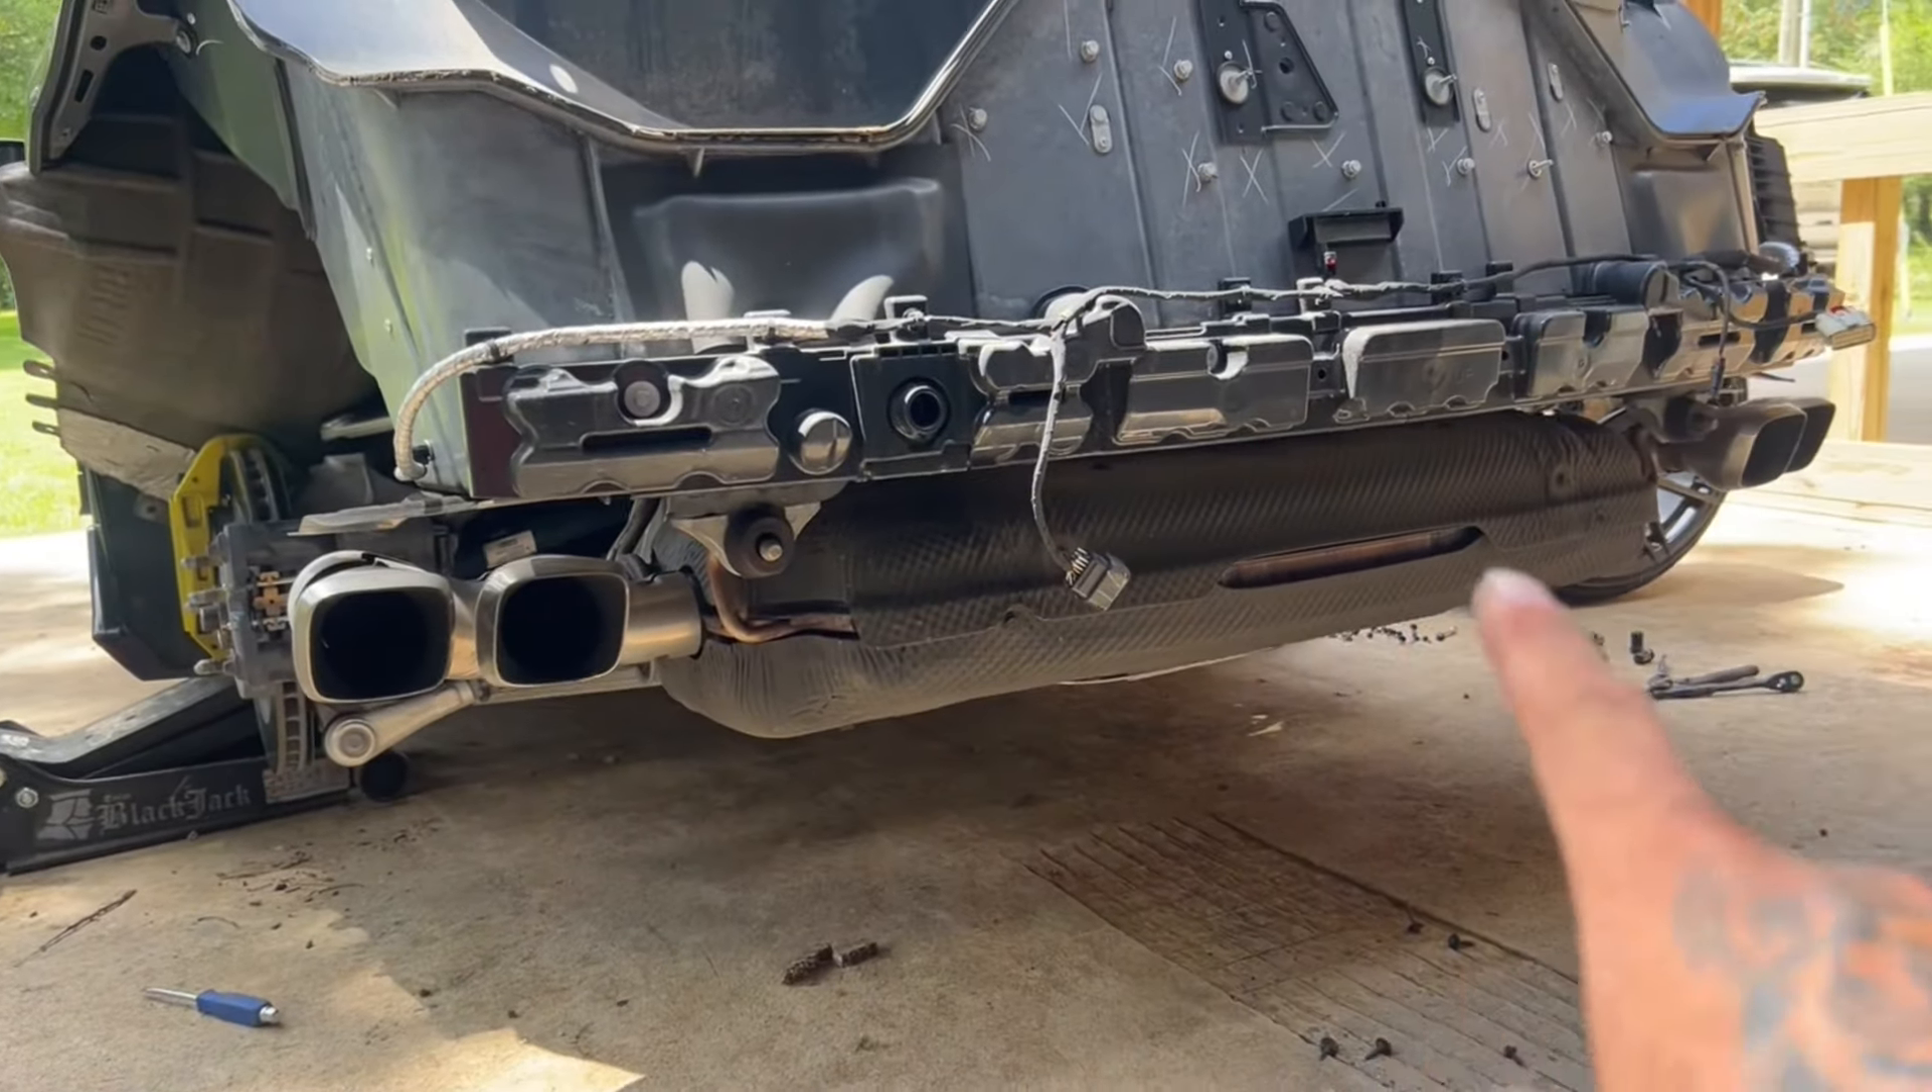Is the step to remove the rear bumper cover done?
Yes.